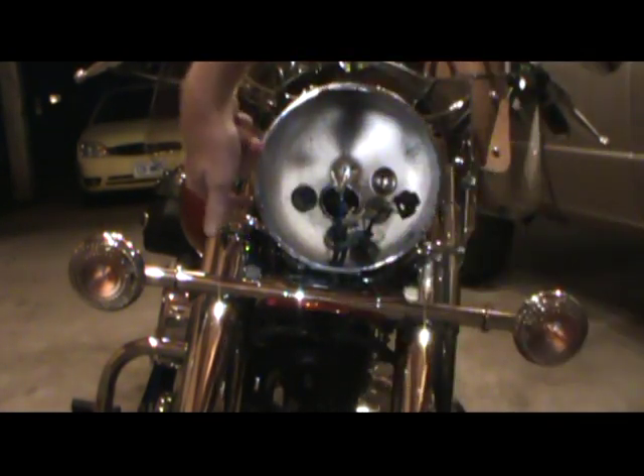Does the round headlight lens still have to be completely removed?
No.